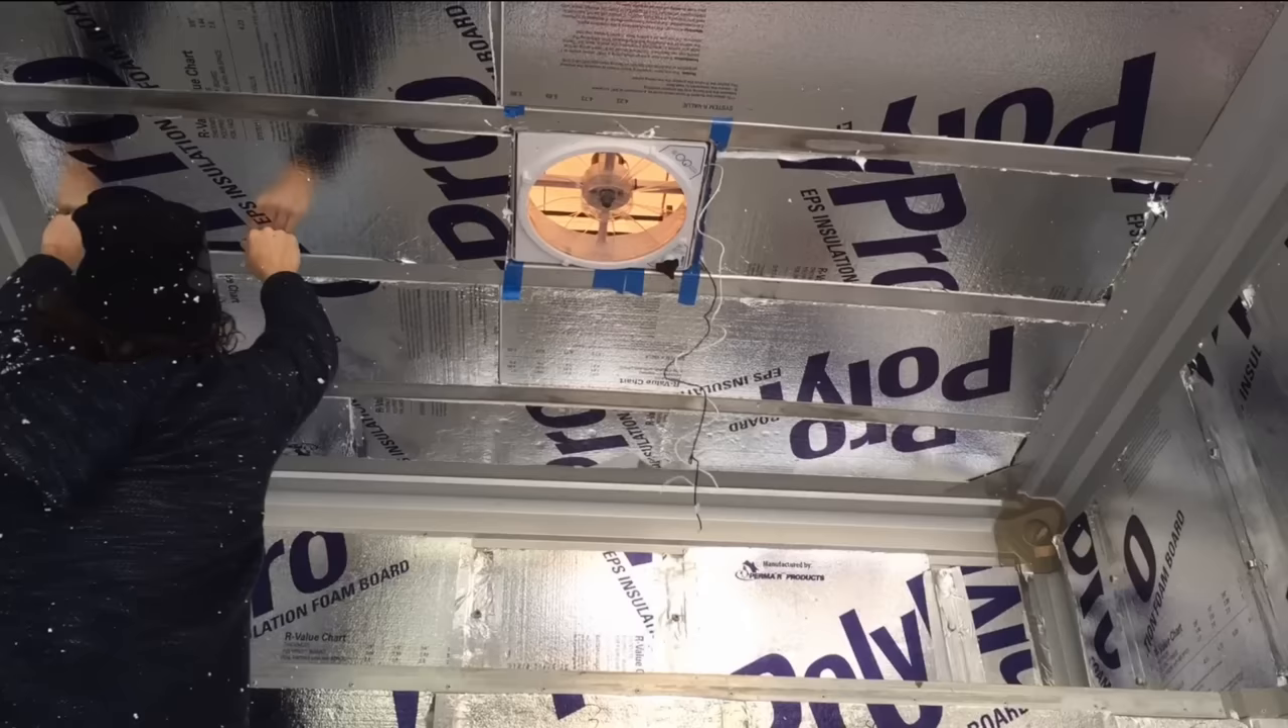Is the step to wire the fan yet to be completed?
Yes.